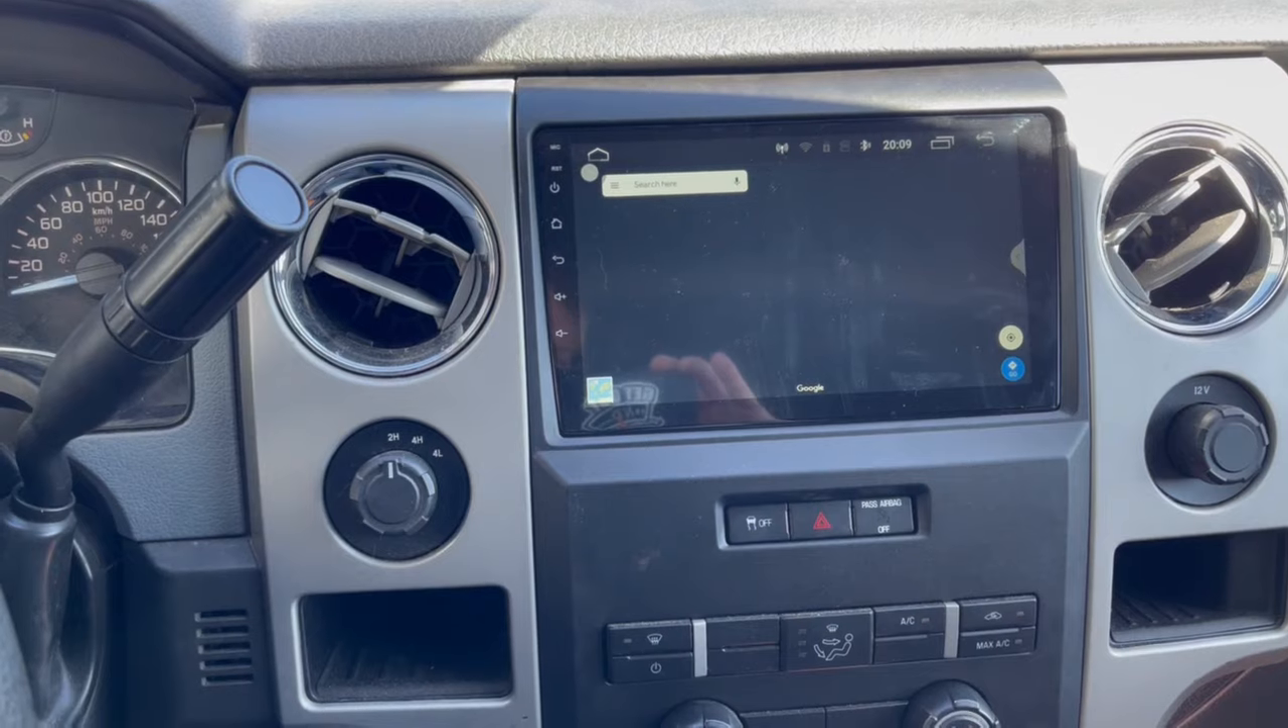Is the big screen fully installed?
Yes.